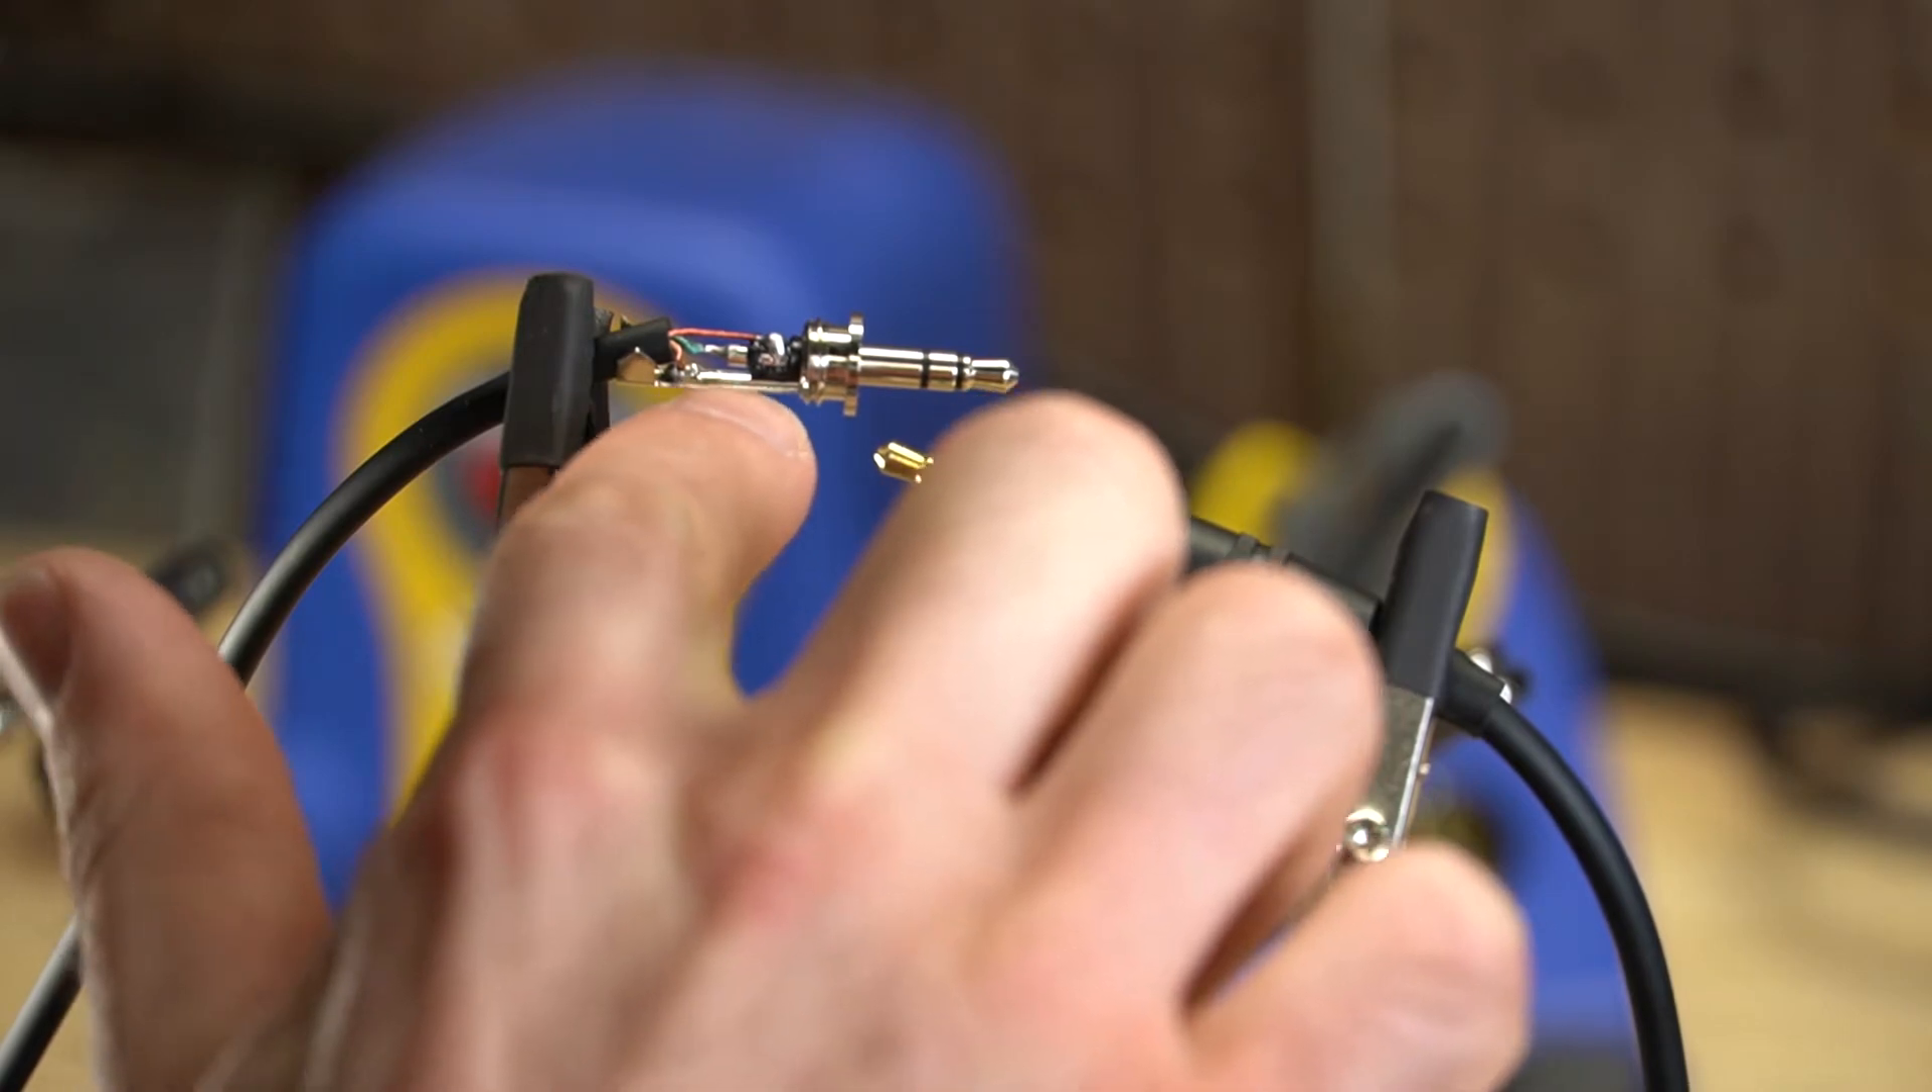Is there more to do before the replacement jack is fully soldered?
No.